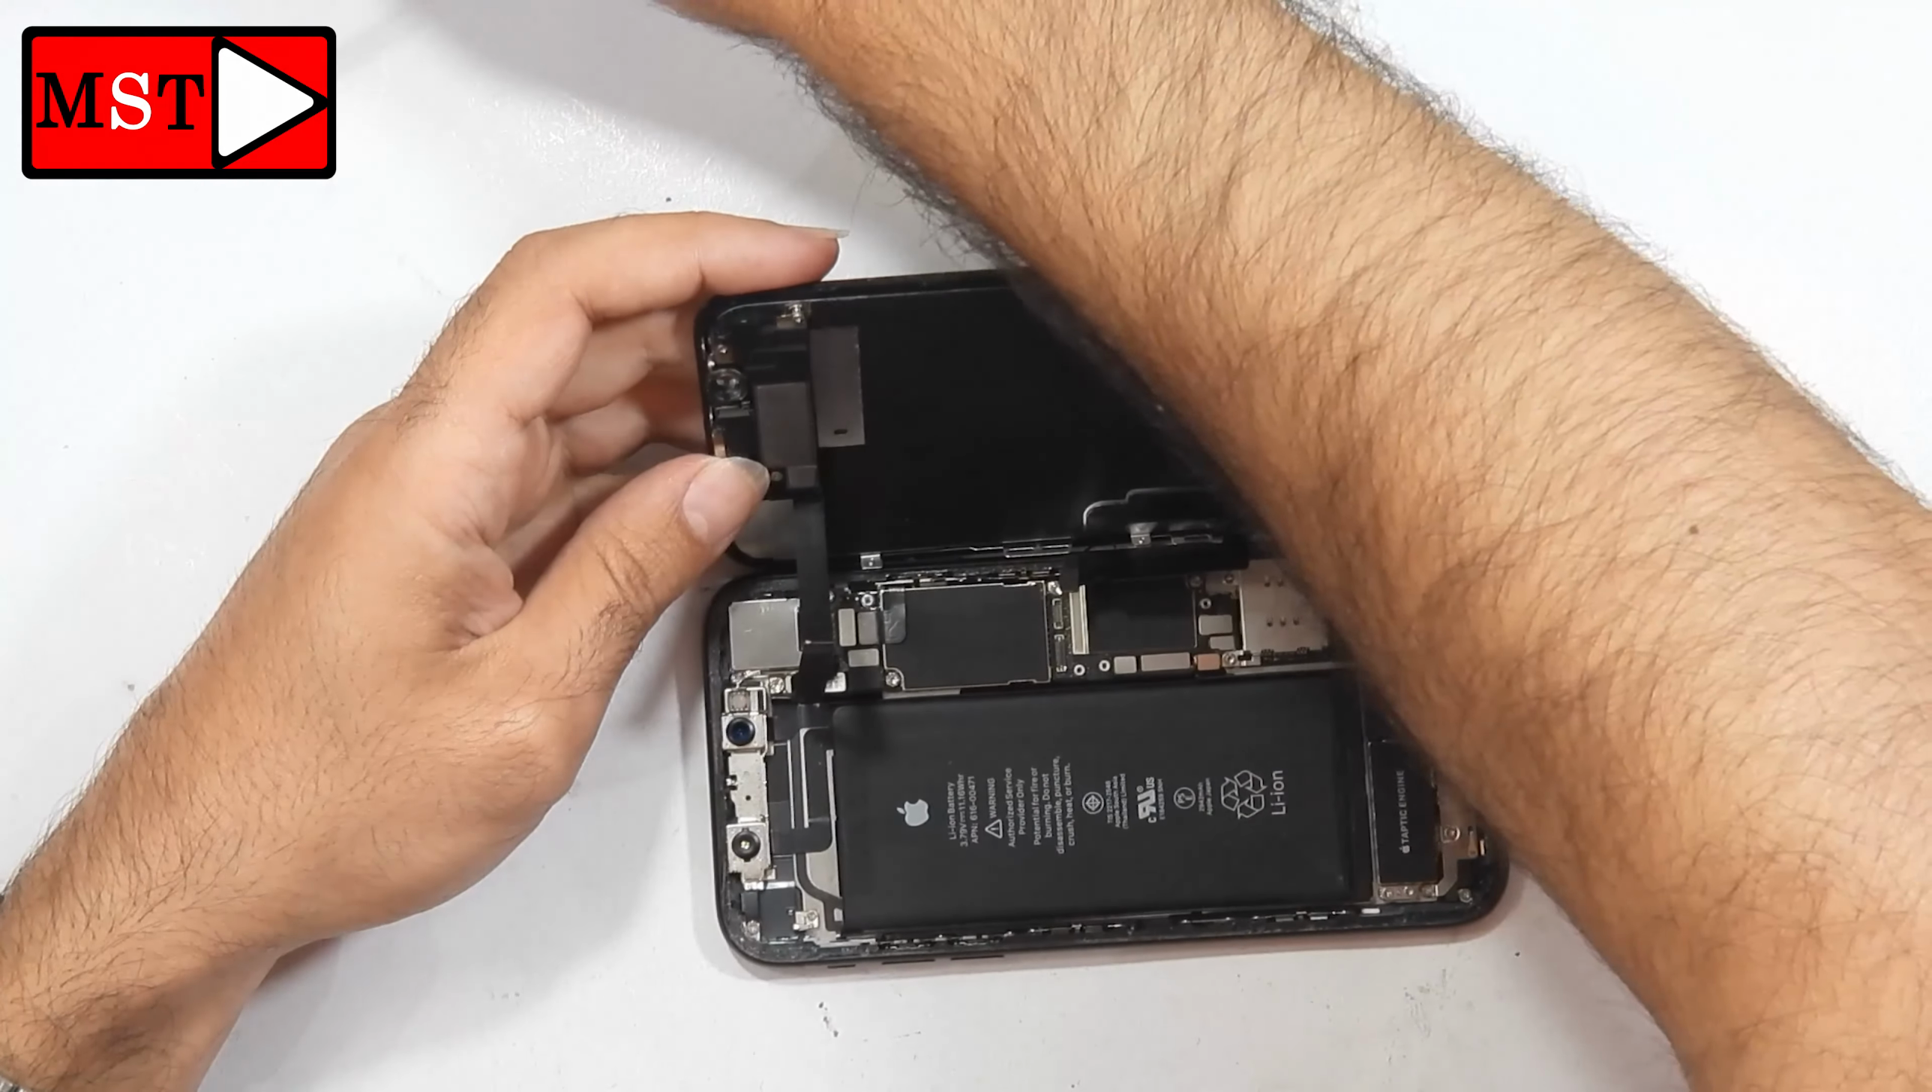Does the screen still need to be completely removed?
Yes.